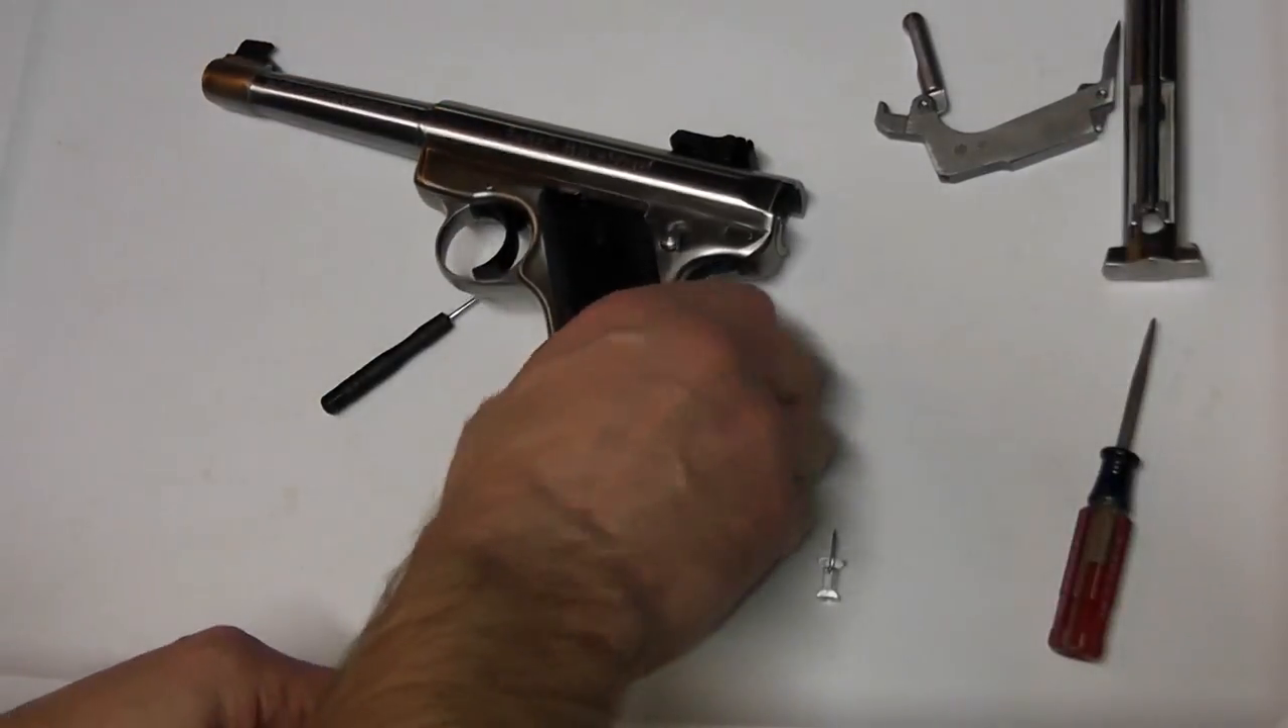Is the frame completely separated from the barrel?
No.